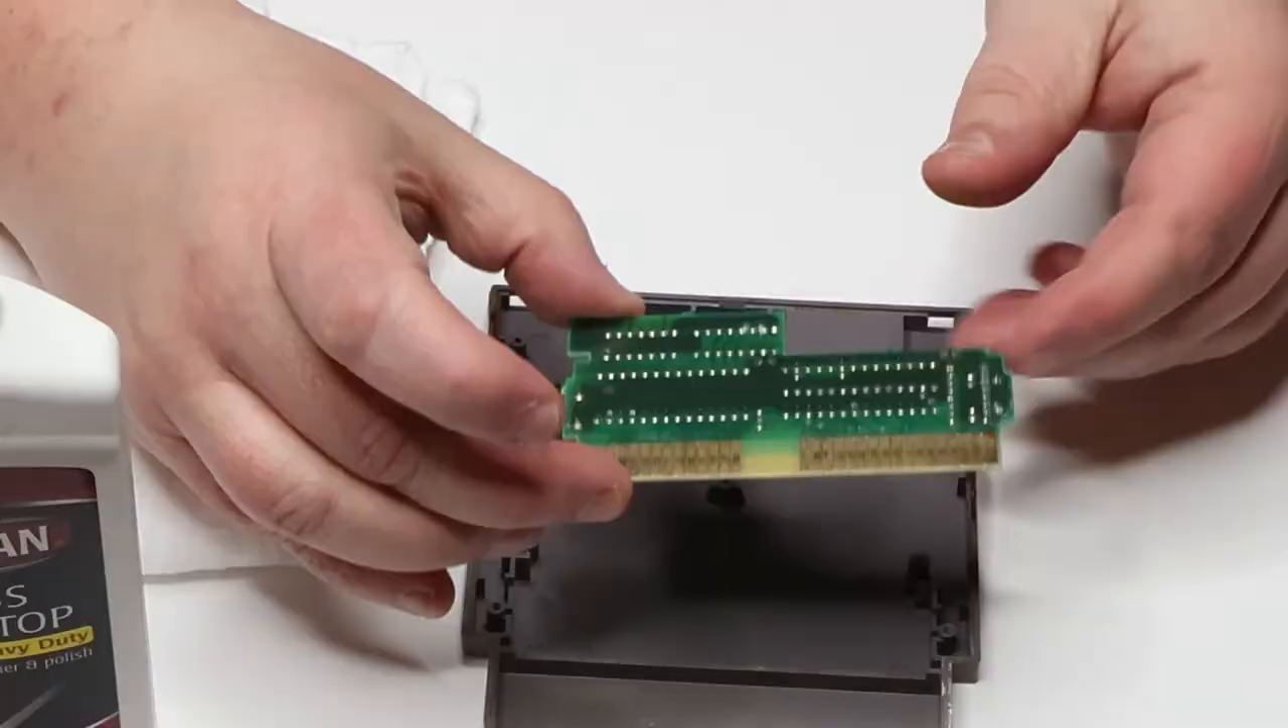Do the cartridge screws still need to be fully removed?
No.